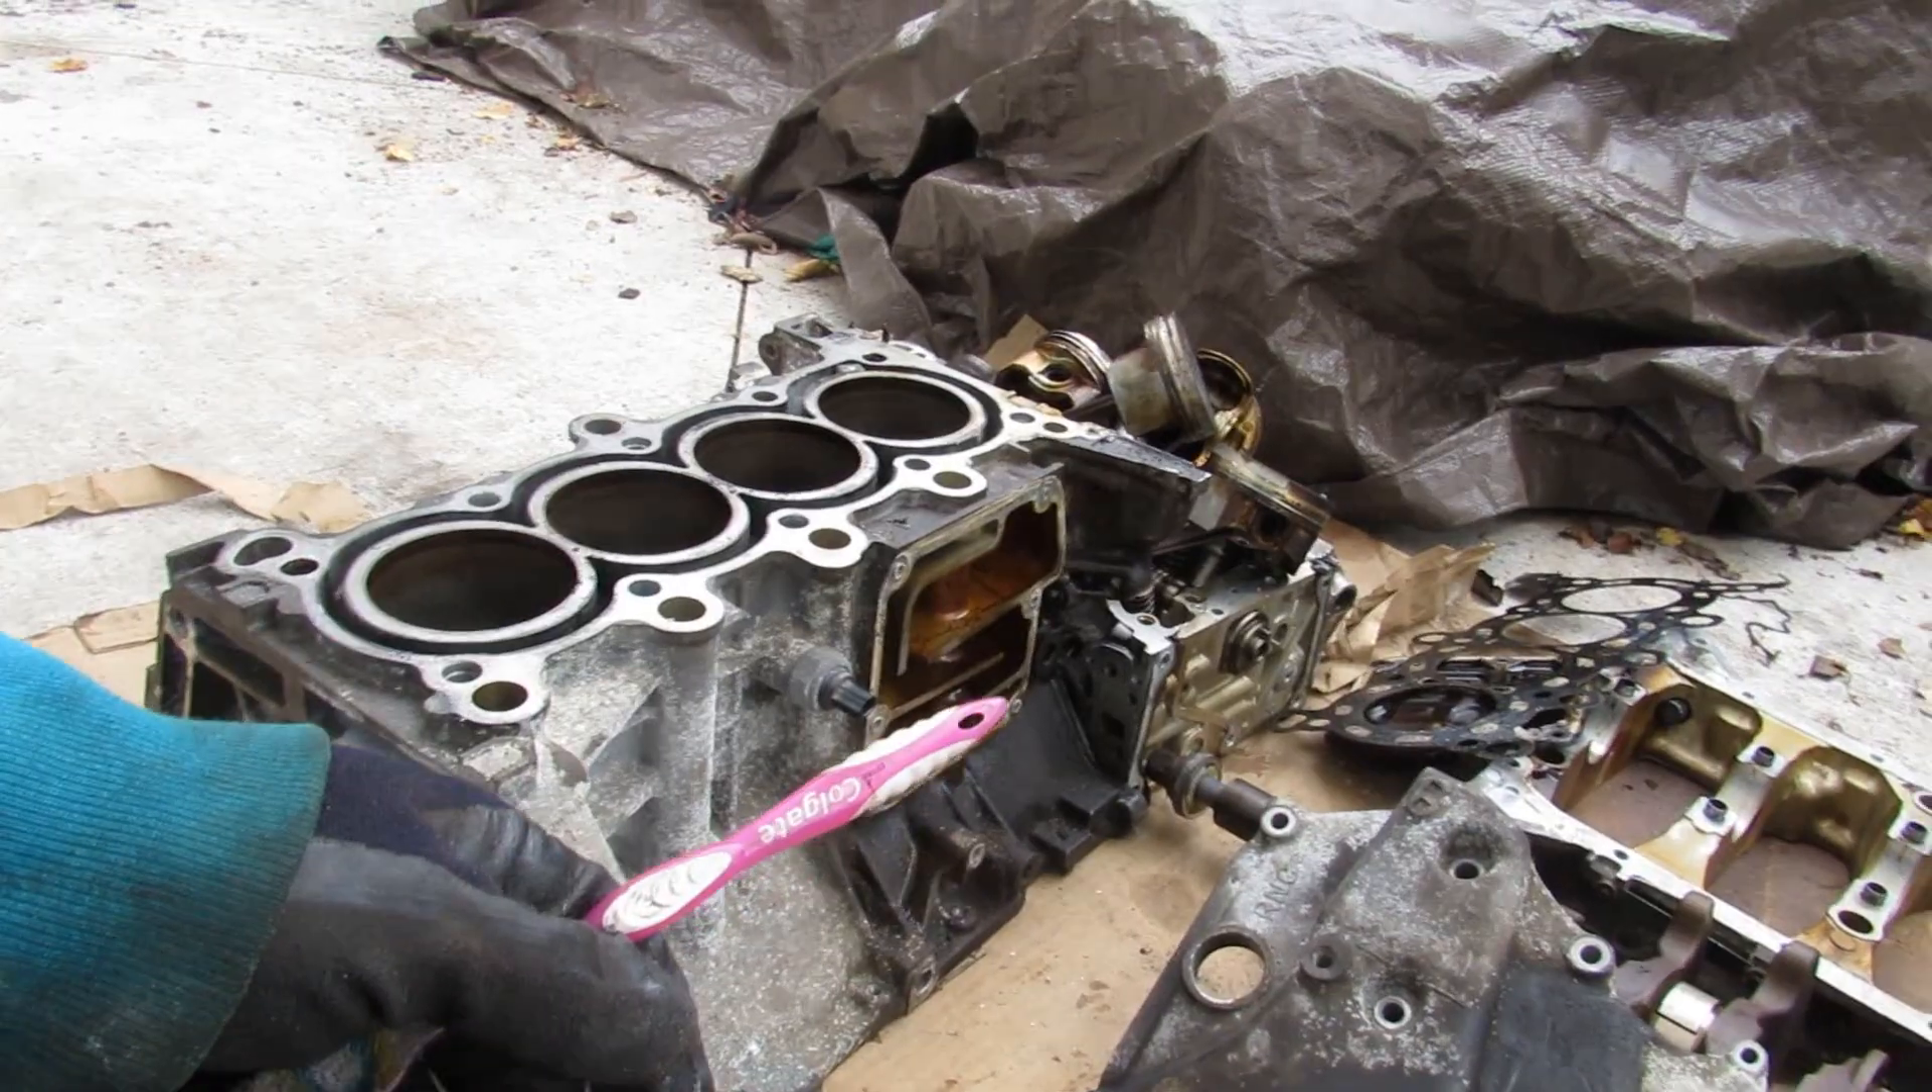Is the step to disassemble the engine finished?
Yes.